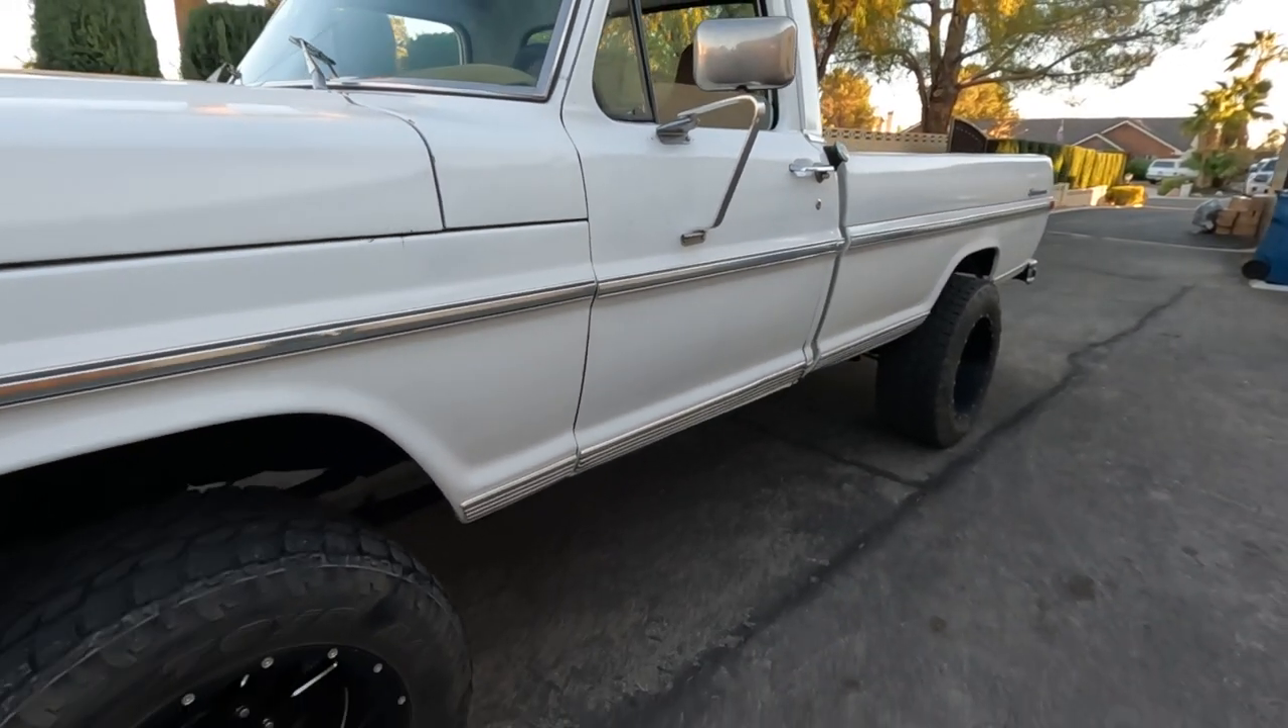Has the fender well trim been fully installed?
No.